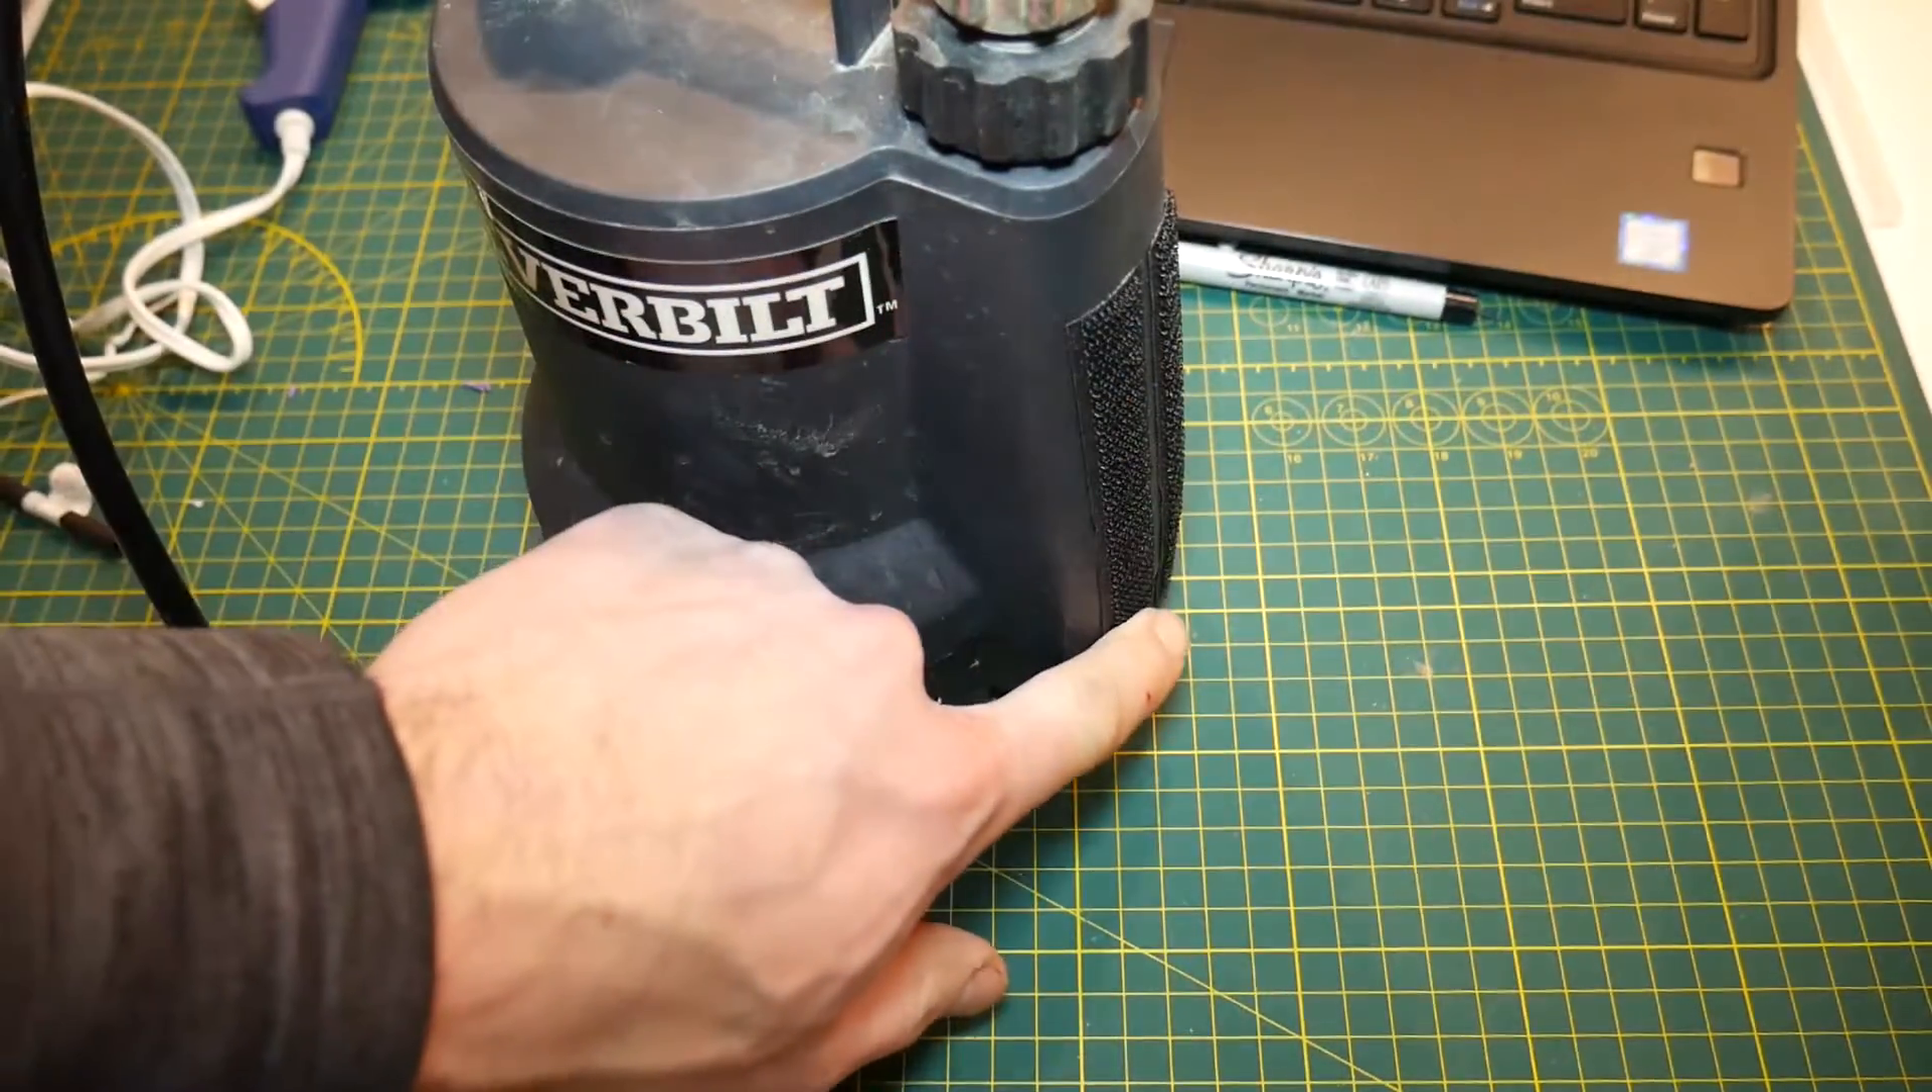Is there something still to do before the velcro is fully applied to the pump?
No.